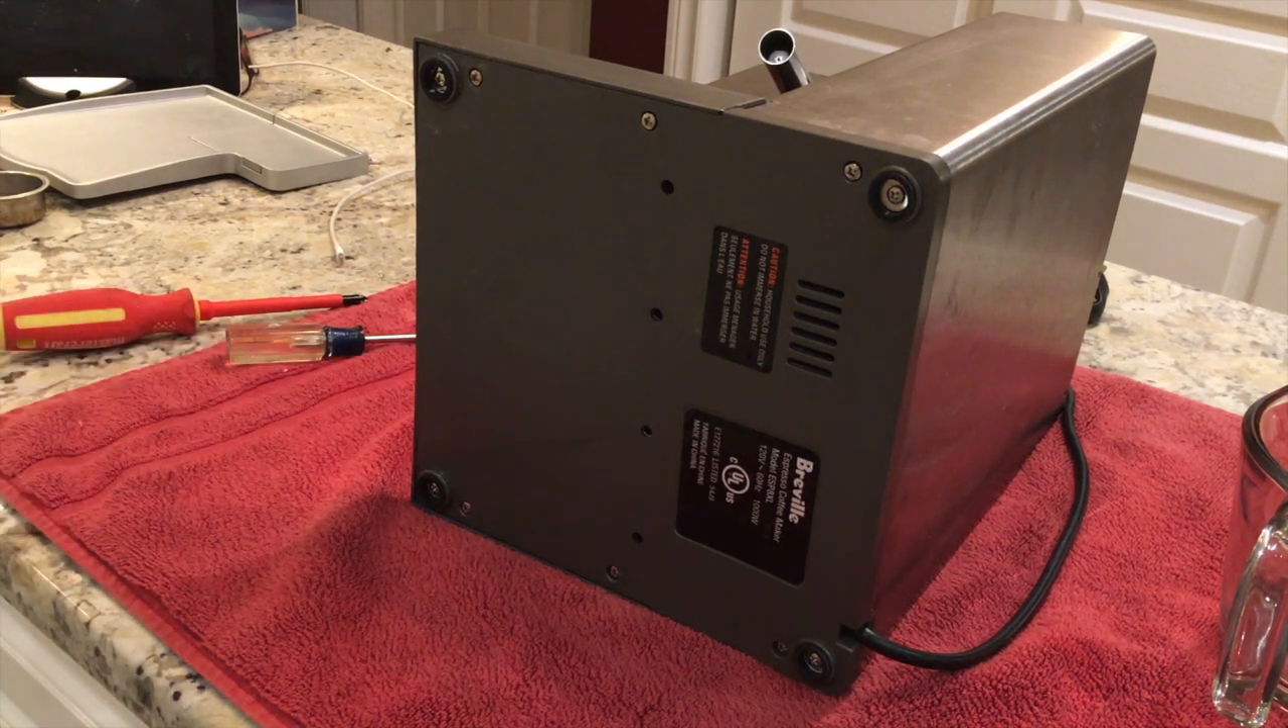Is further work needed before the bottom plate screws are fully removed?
Yes.